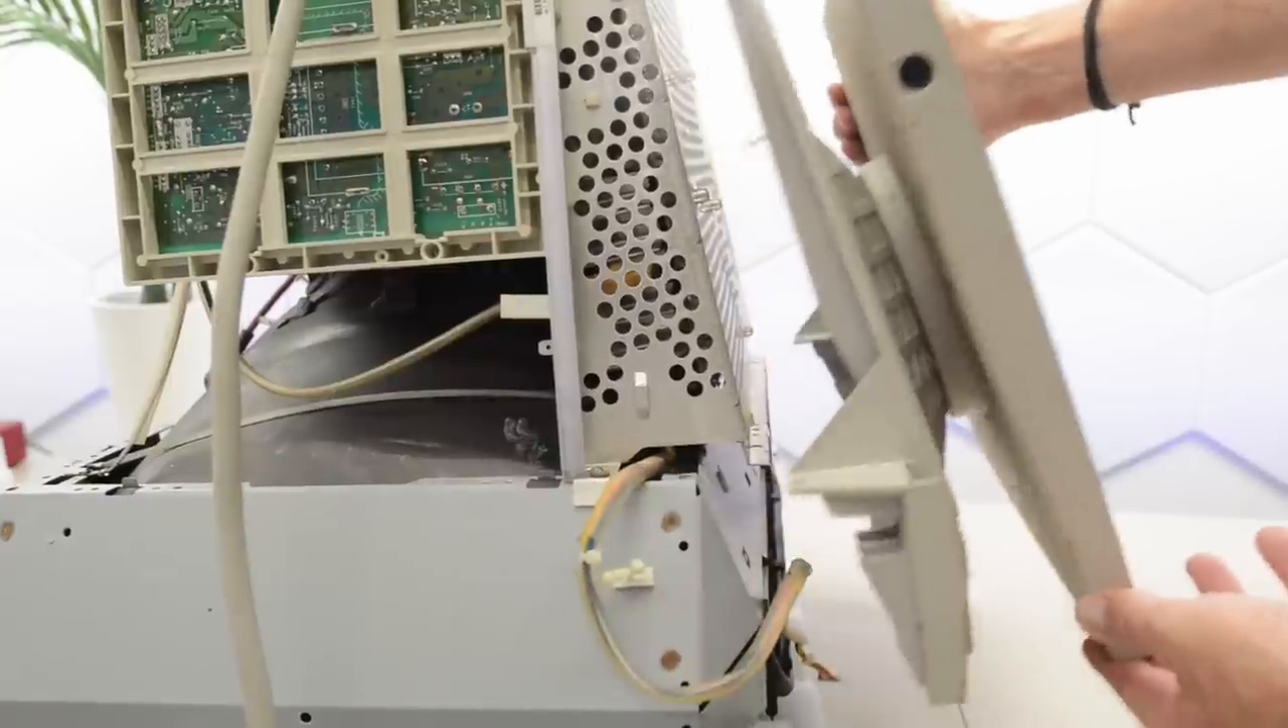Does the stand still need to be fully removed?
No.